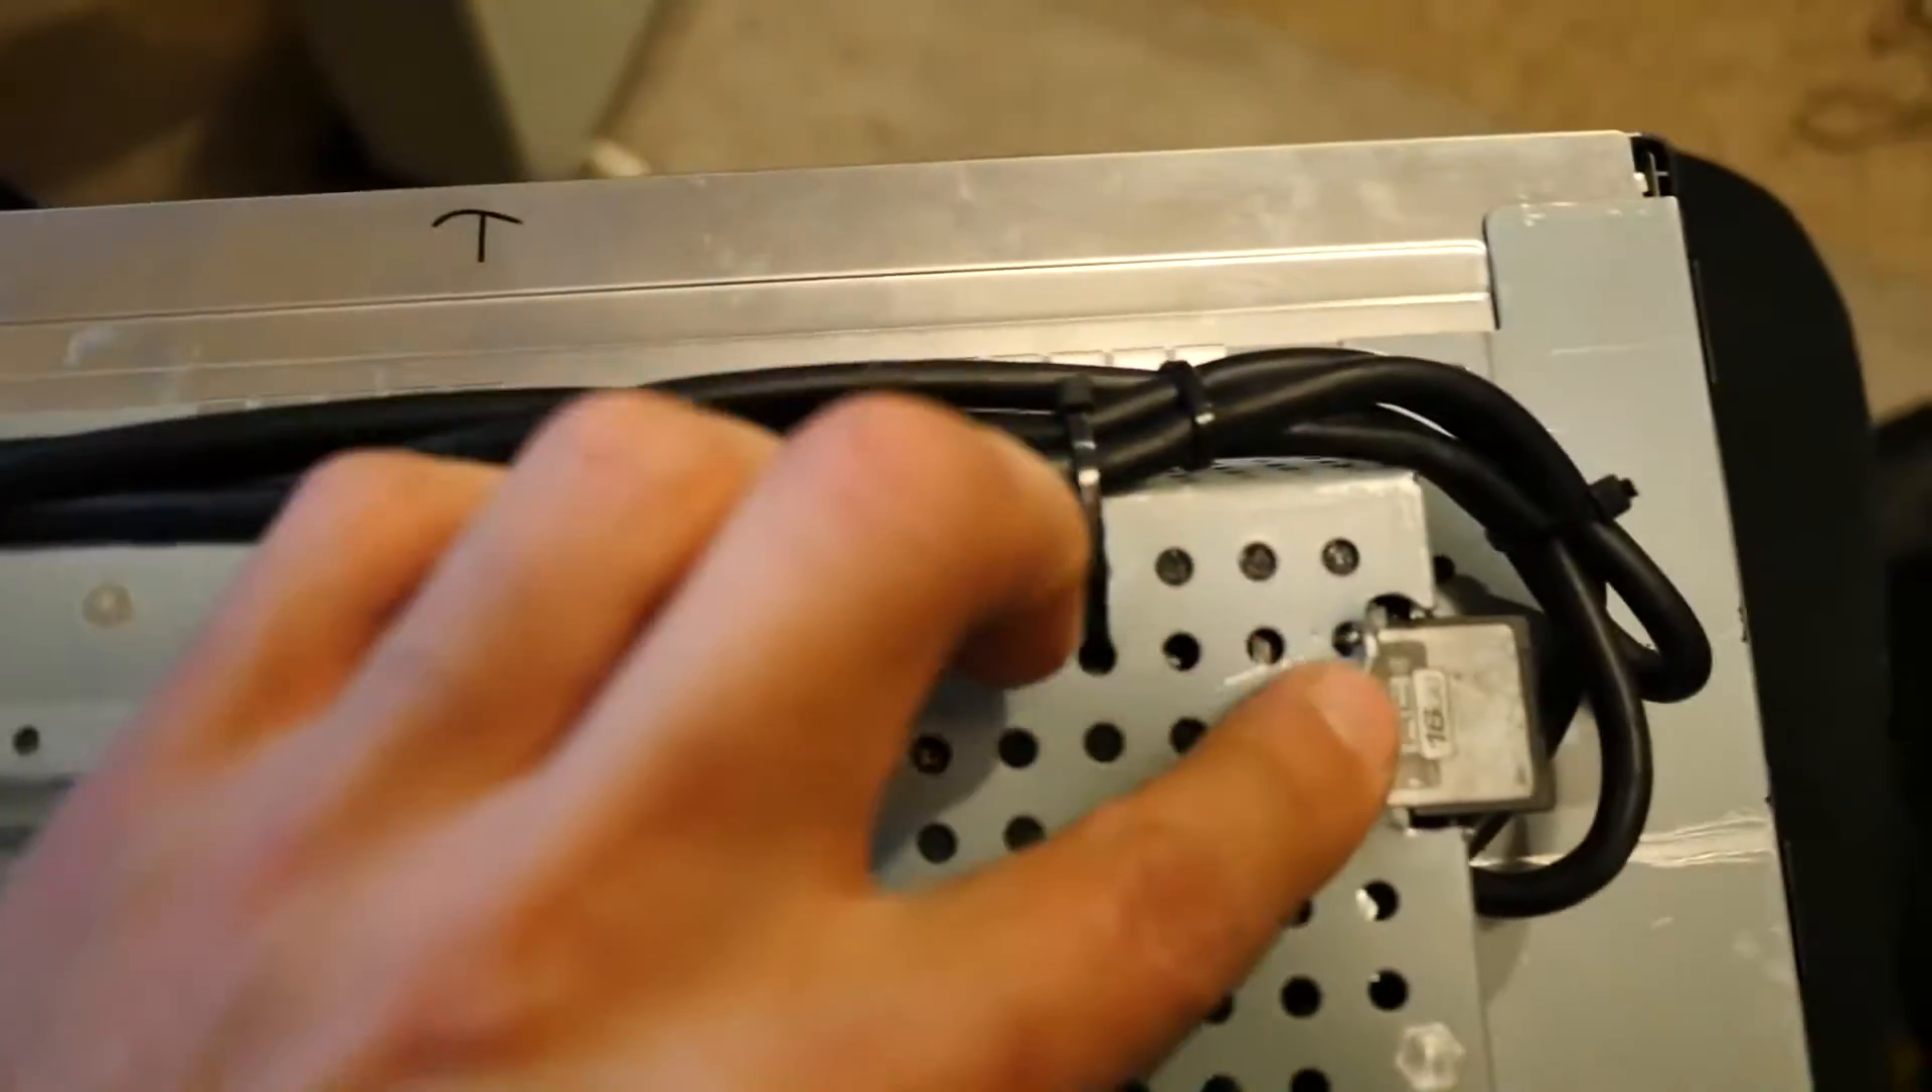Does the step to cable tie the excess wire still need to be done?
No.